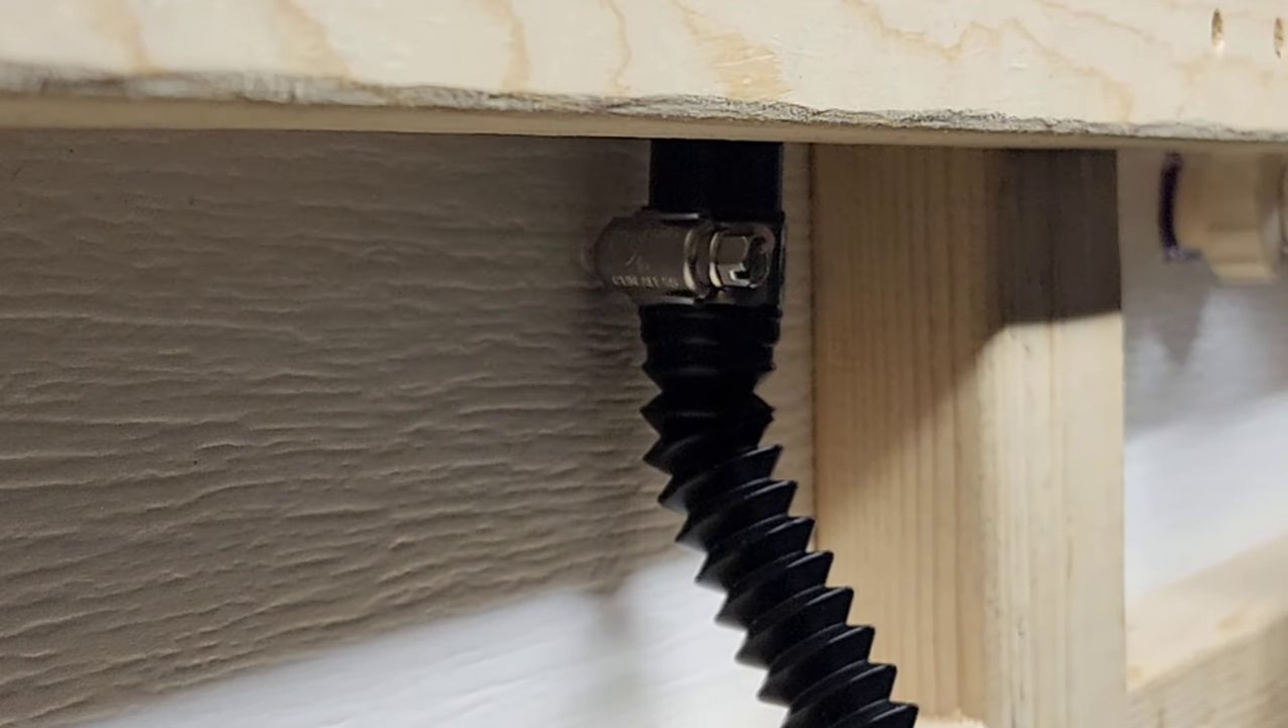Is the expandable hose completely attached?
Yes.